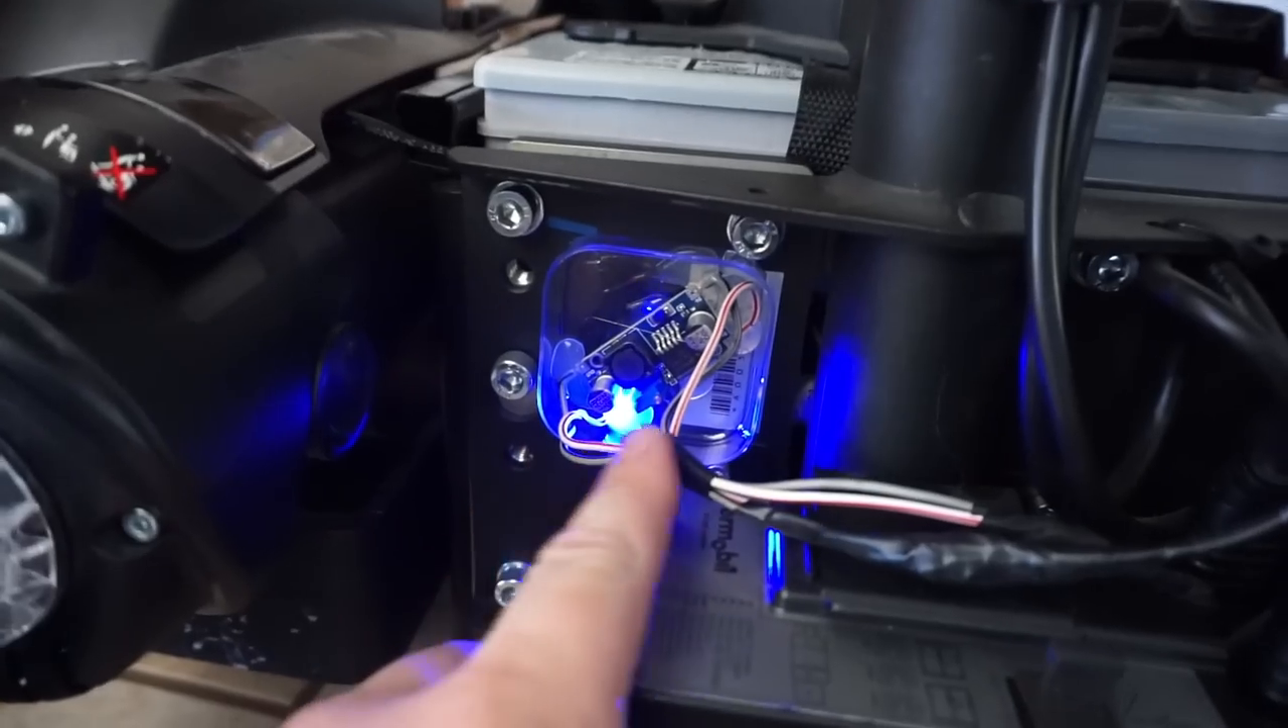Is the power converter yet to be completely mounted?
No.